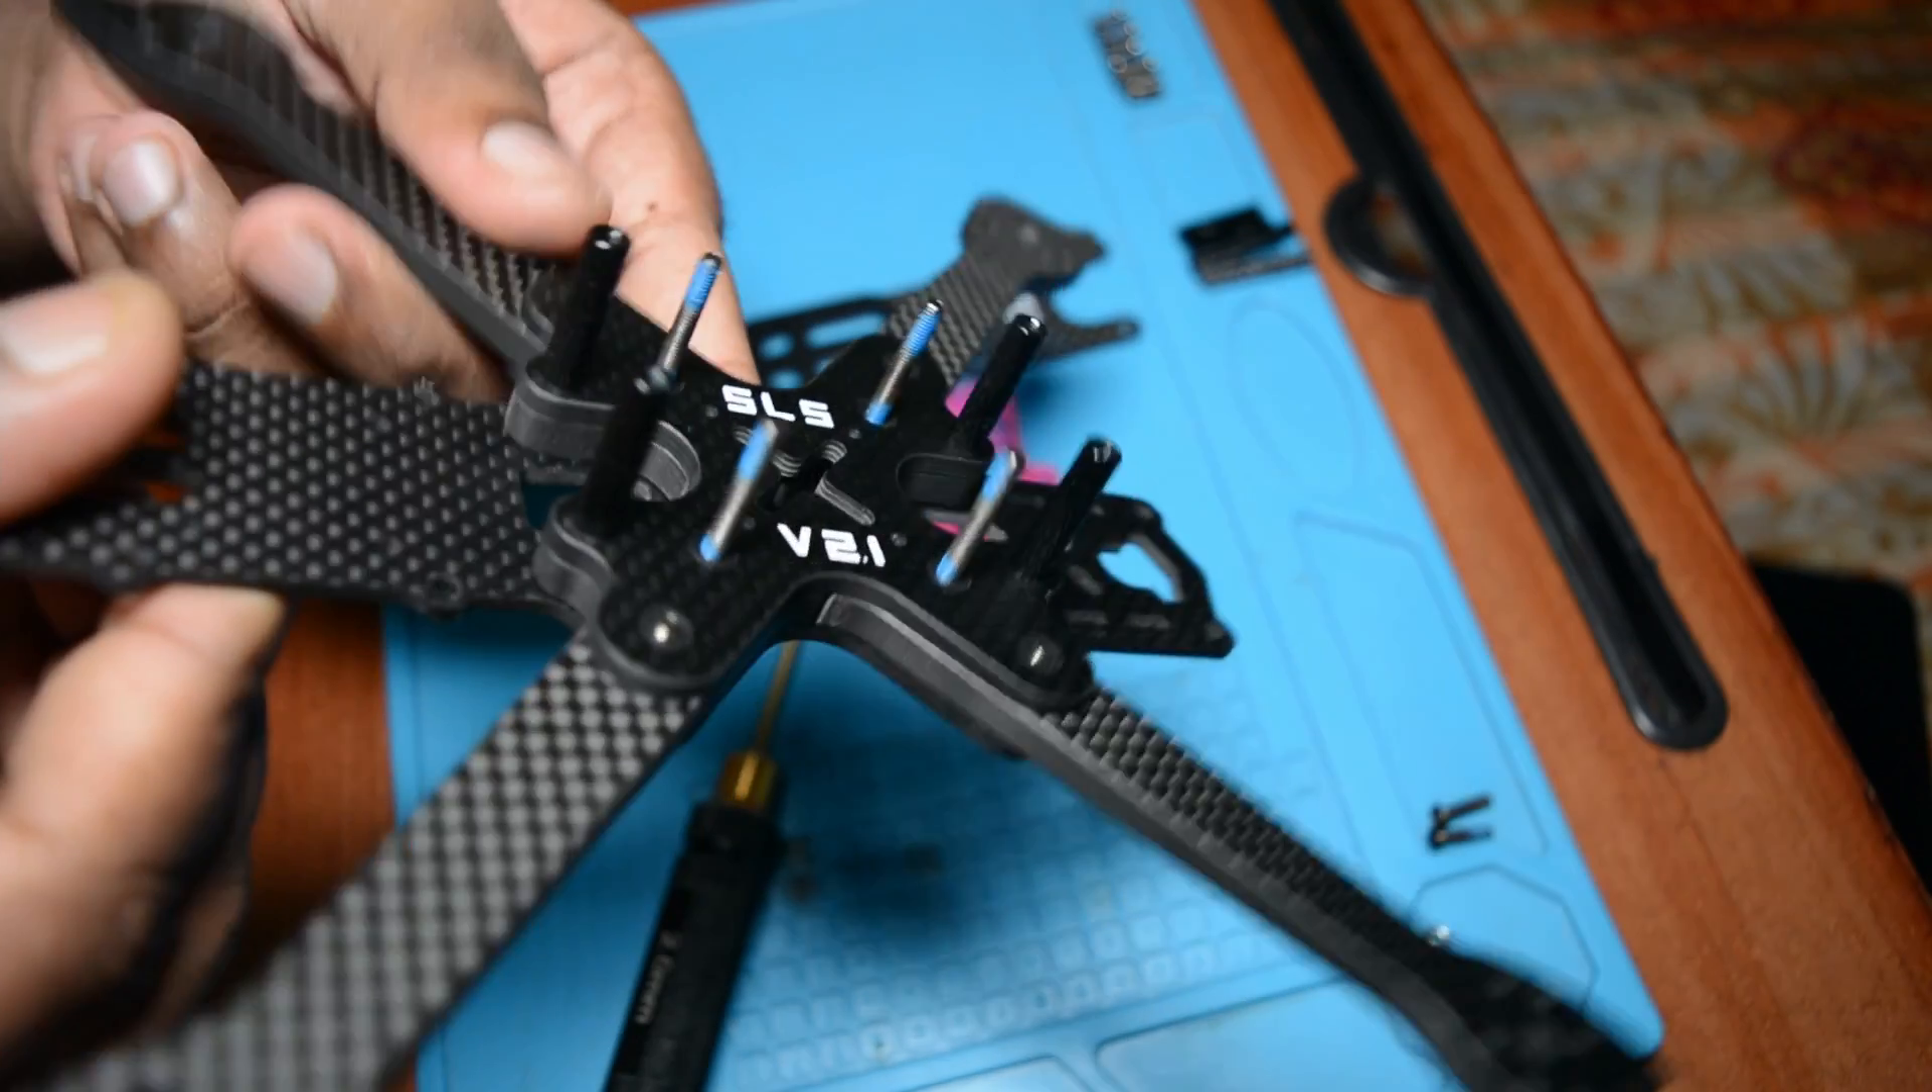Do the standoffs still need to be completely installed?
No.